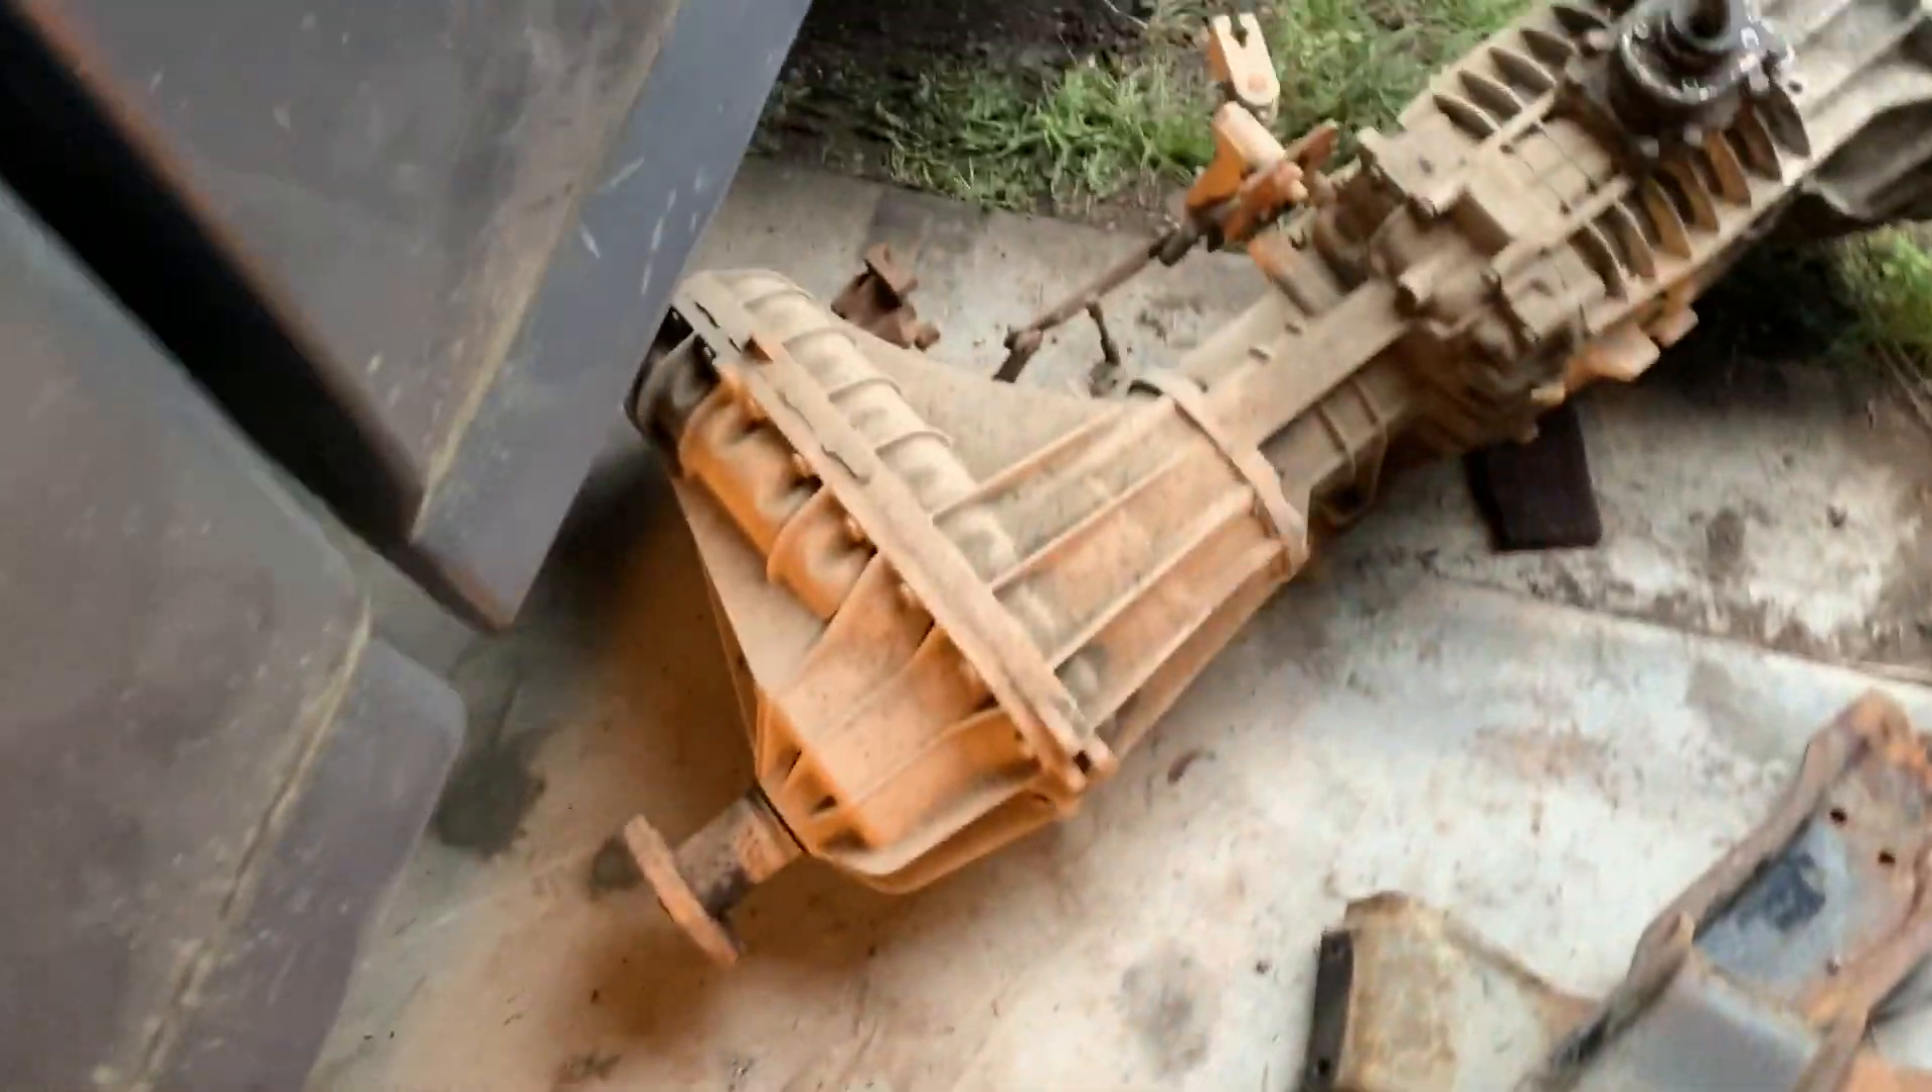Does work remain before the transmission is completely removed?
No.